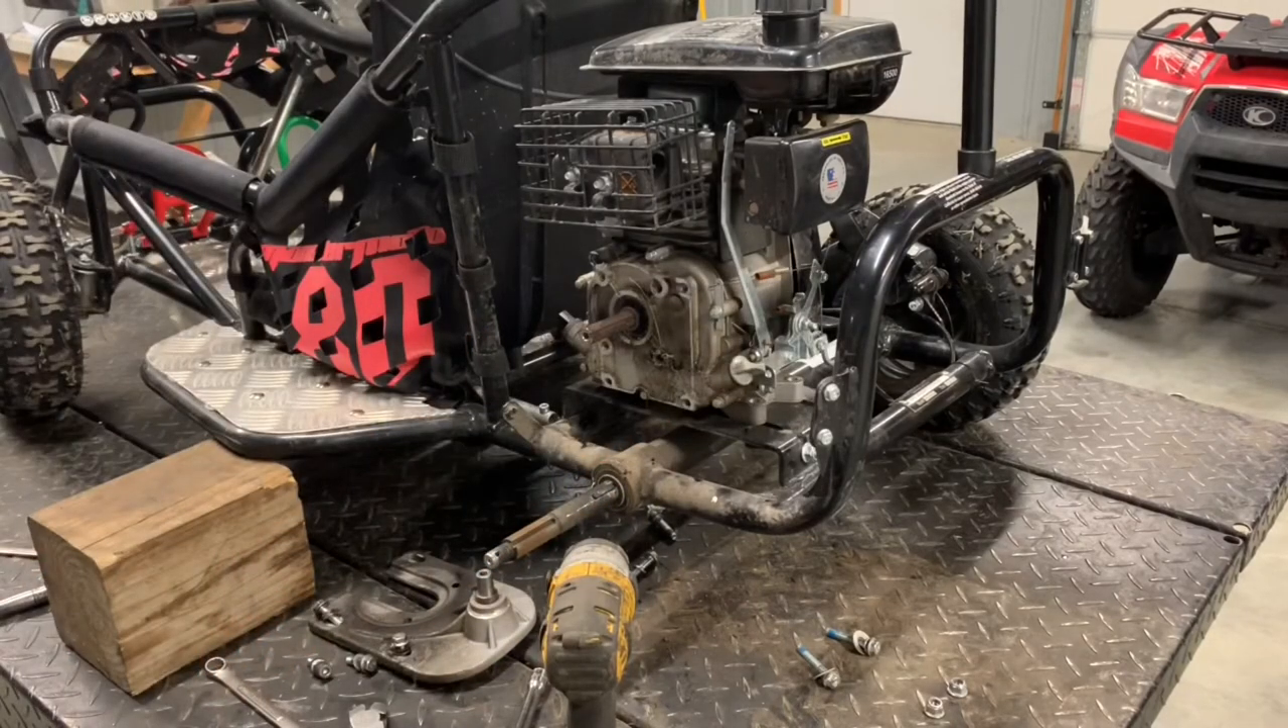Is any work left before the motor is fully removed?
Yes.